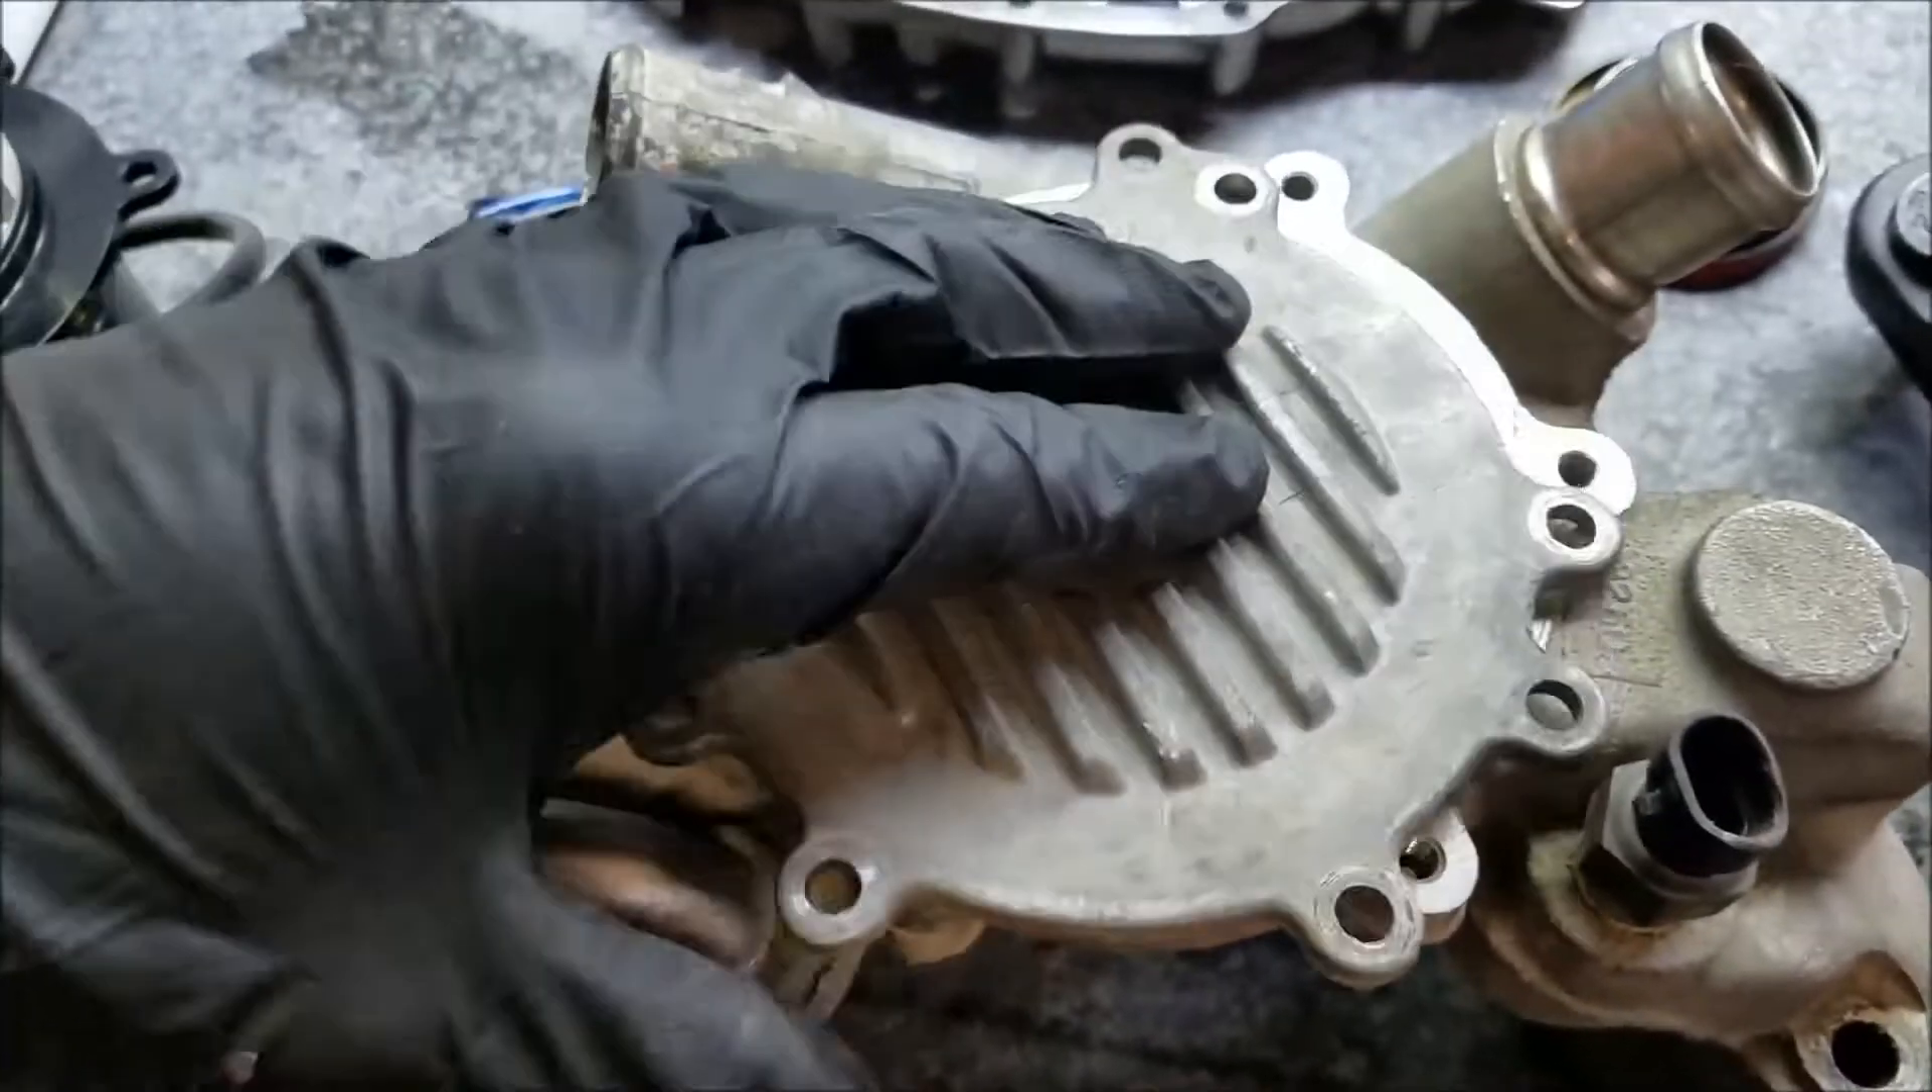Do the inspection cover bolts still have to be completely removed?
No.